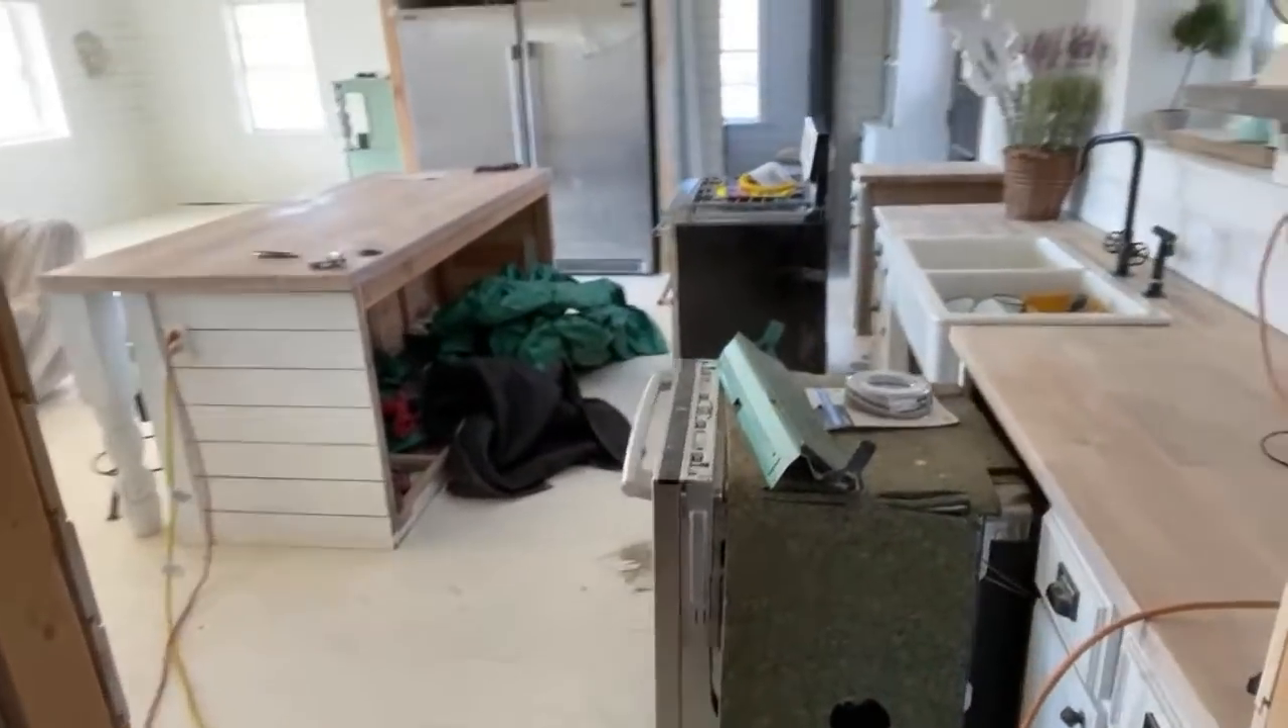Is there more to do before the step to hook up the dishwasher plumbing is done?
Yes.